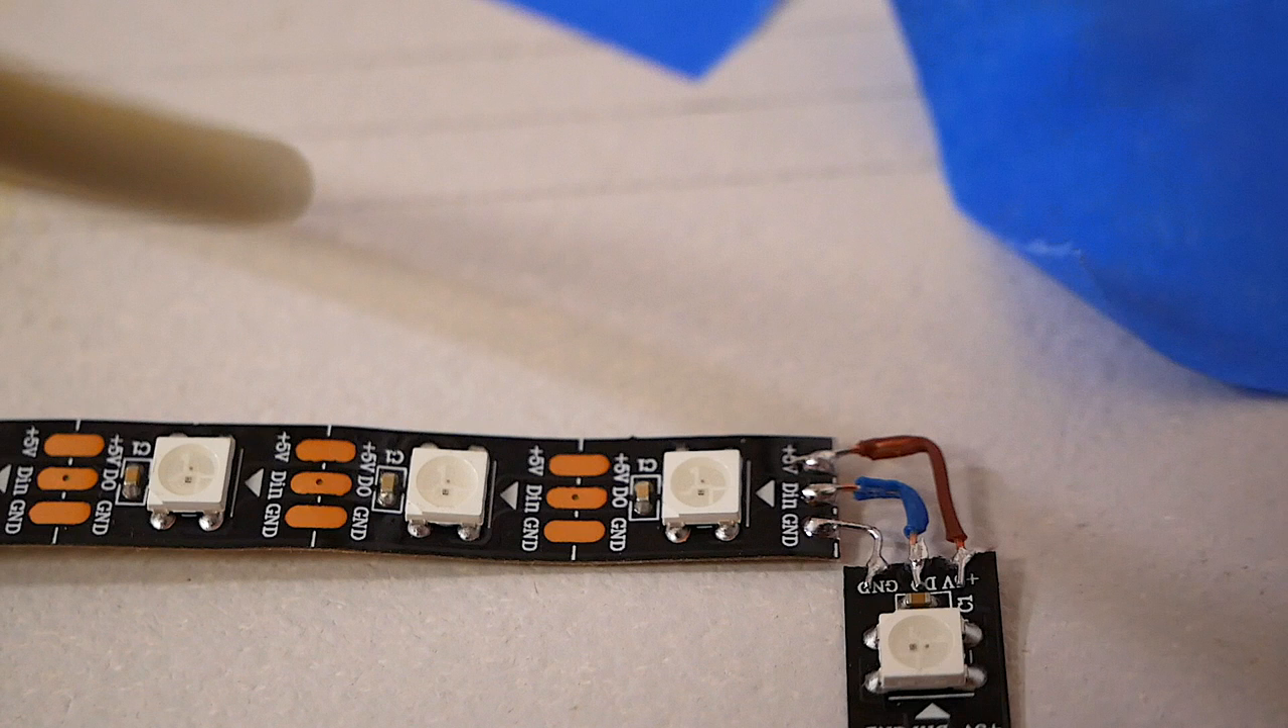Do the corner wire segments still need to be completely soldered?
No.